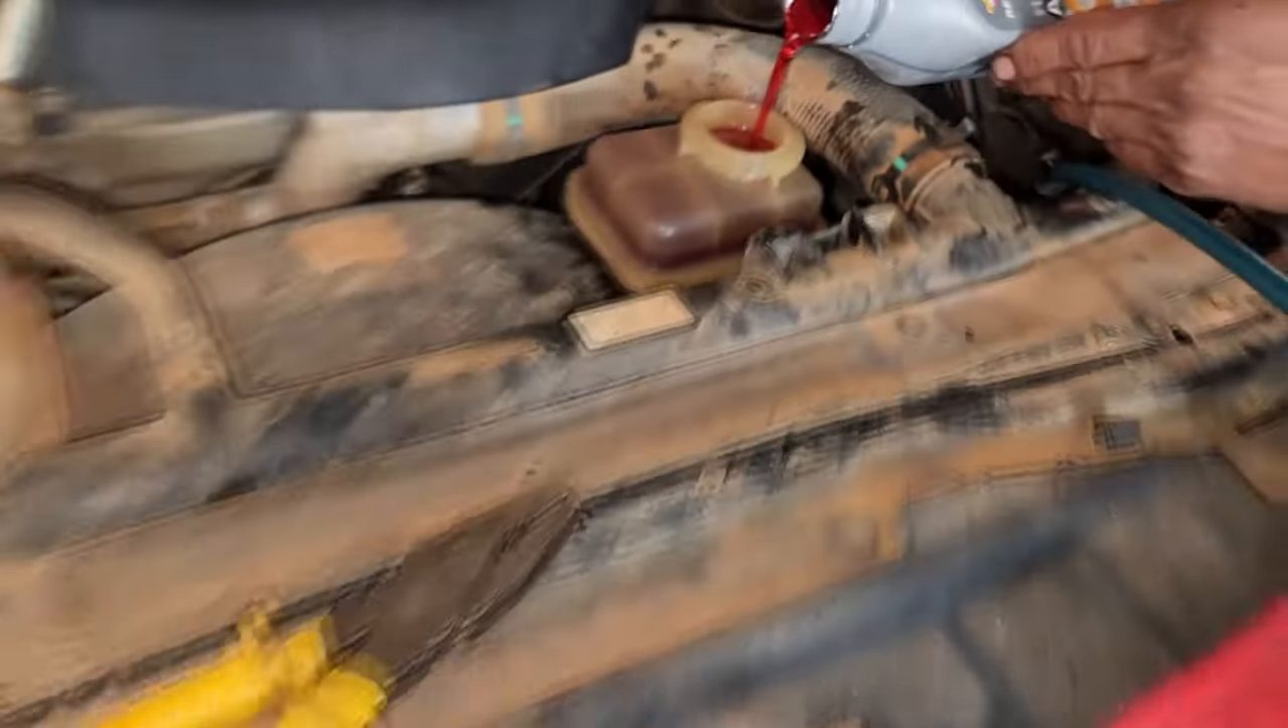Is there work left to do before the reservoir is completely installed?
No.